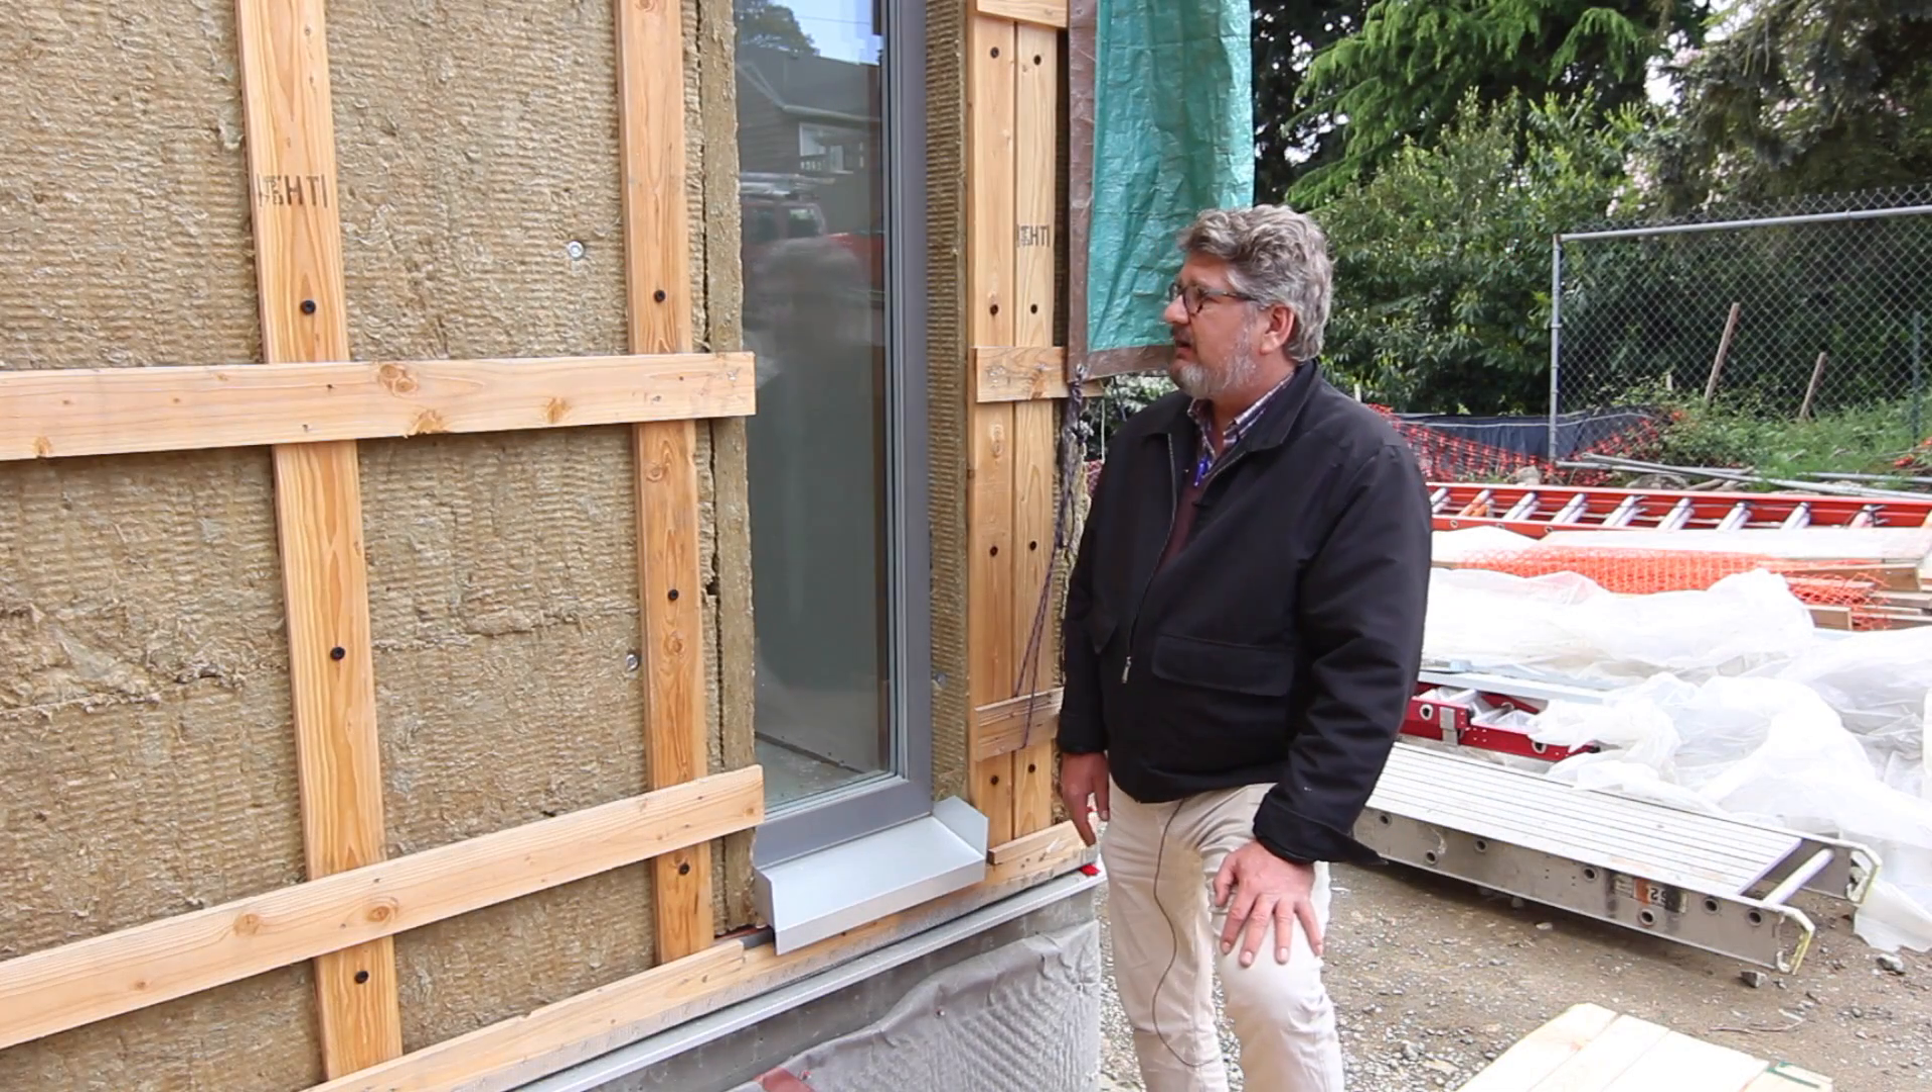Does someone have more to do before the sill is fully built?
No.